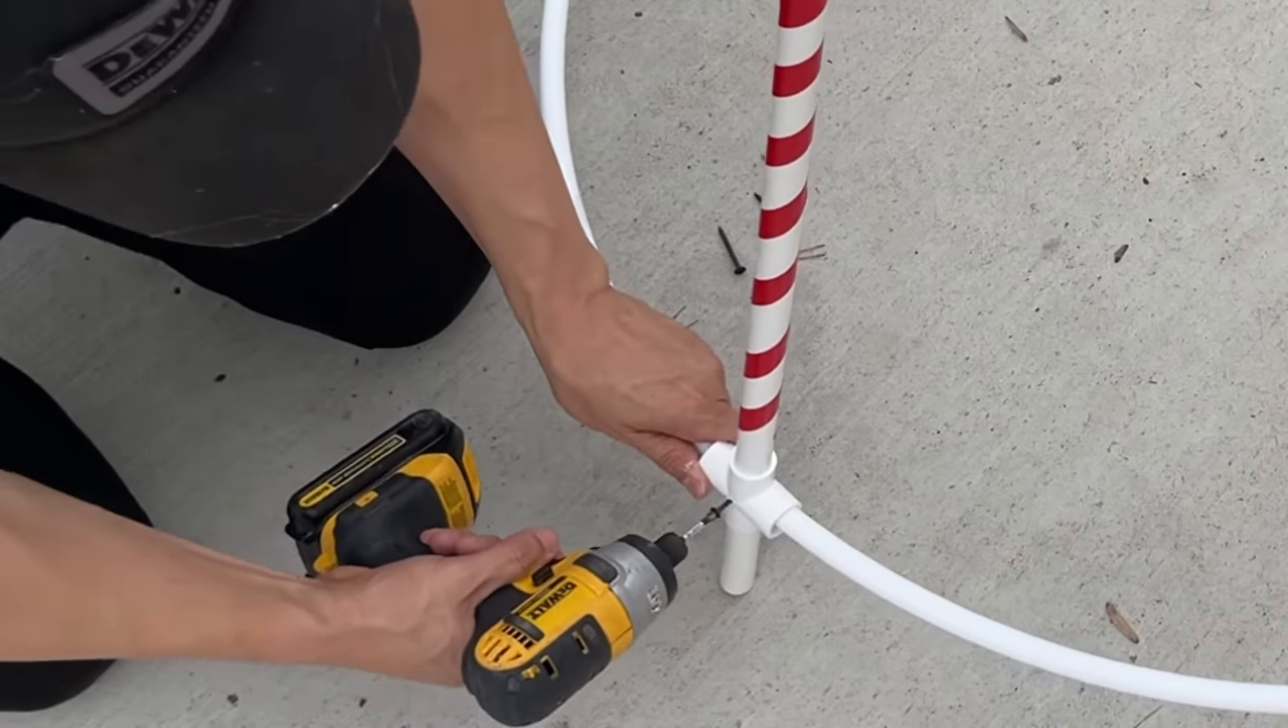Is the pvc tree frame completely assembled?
No.